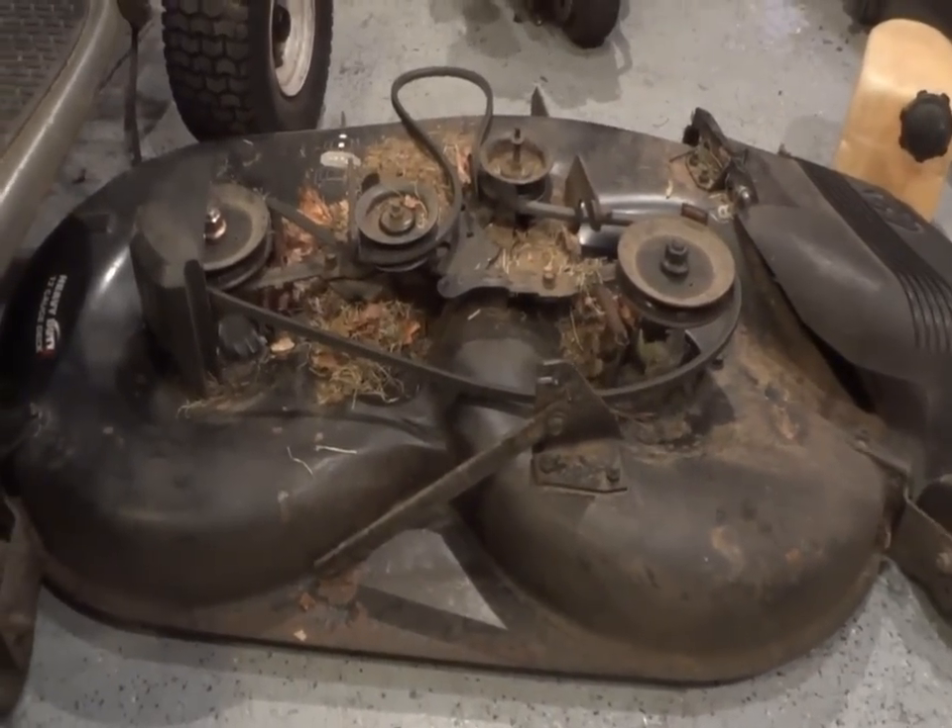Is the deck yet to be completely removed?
No.